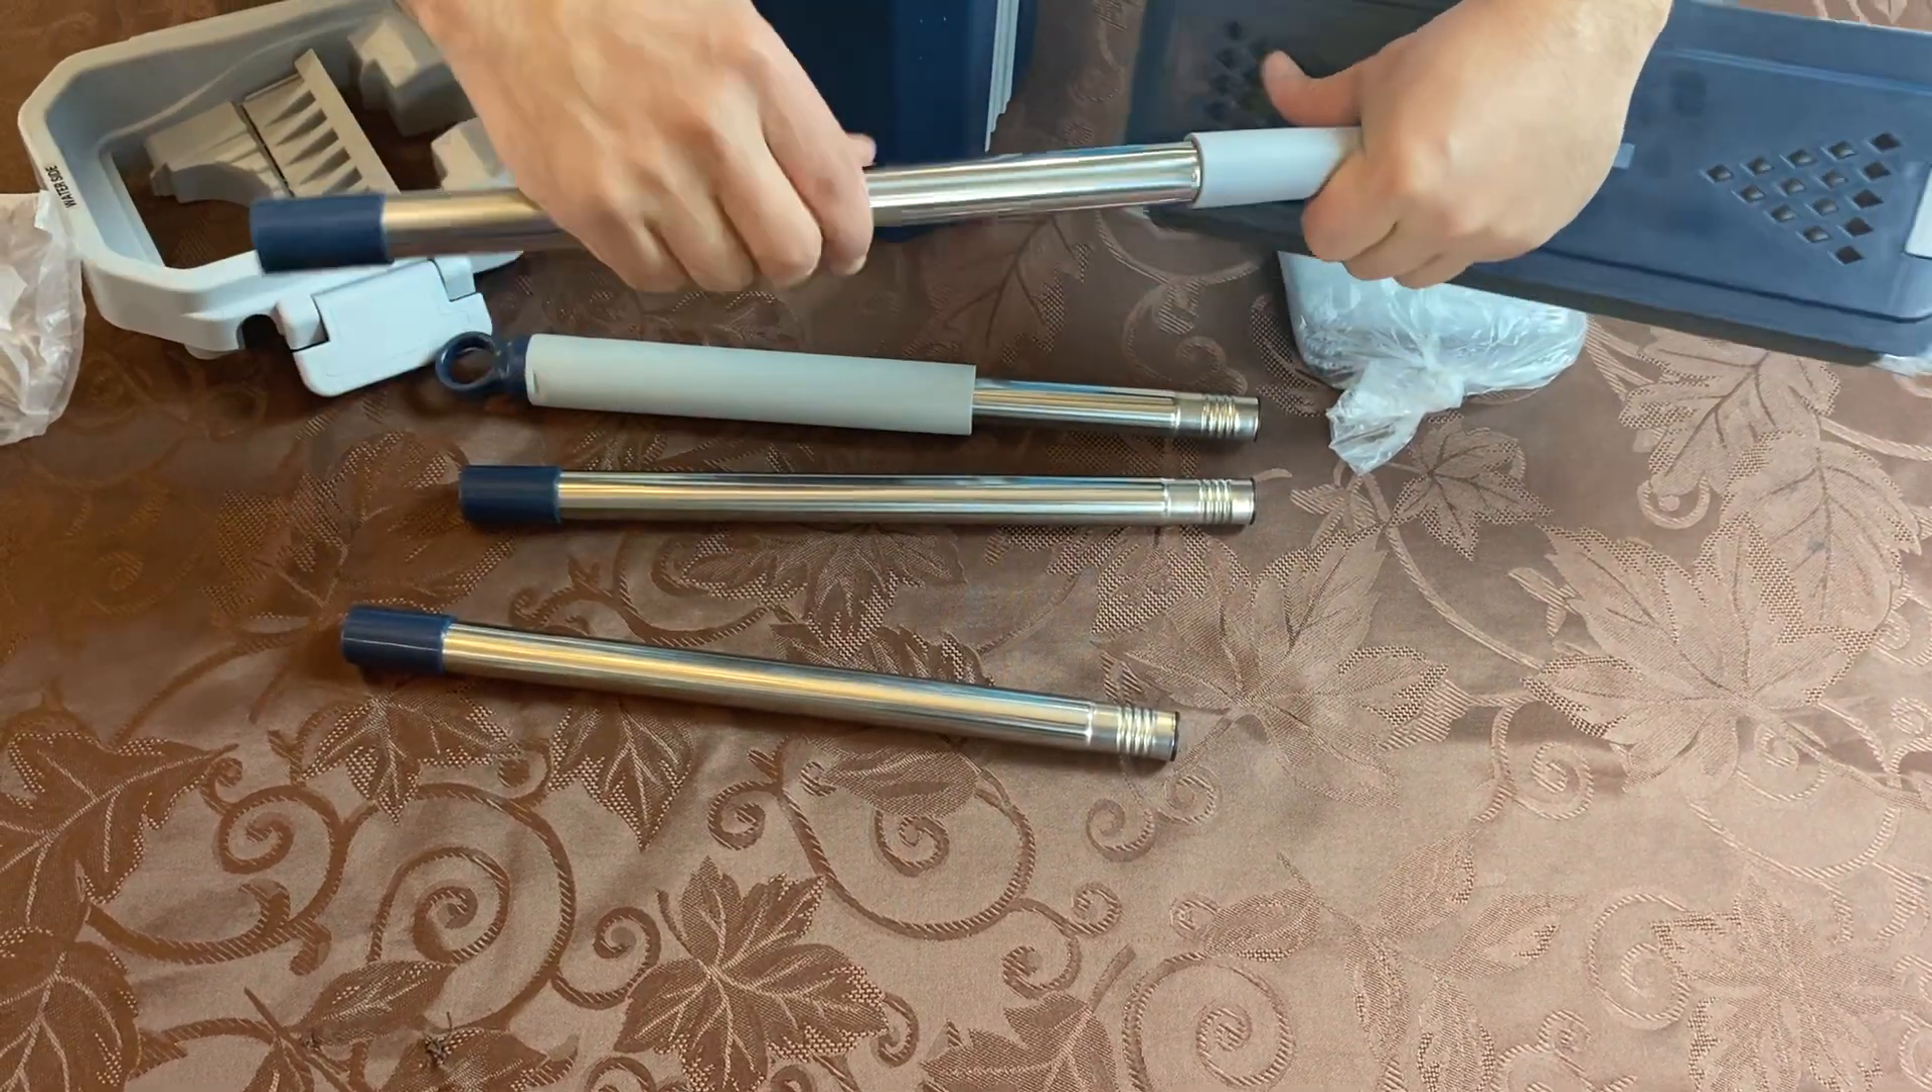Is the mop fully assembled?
No.